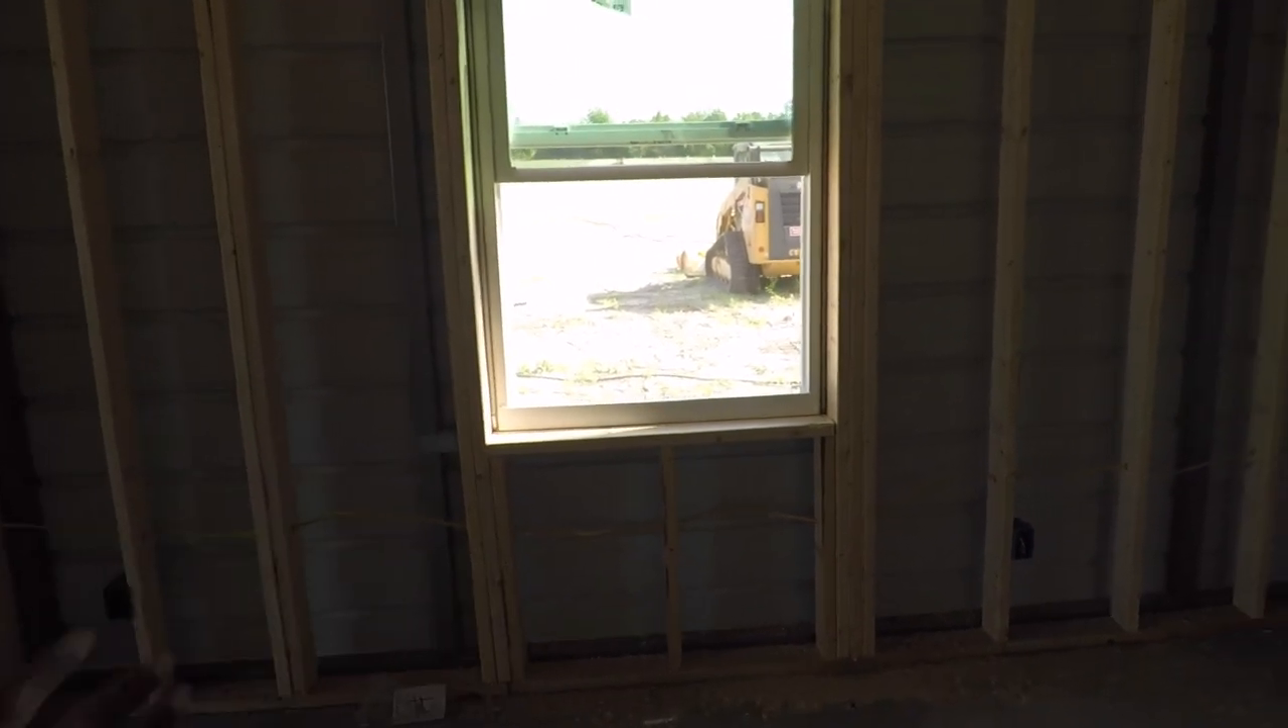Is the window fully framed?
Yes.